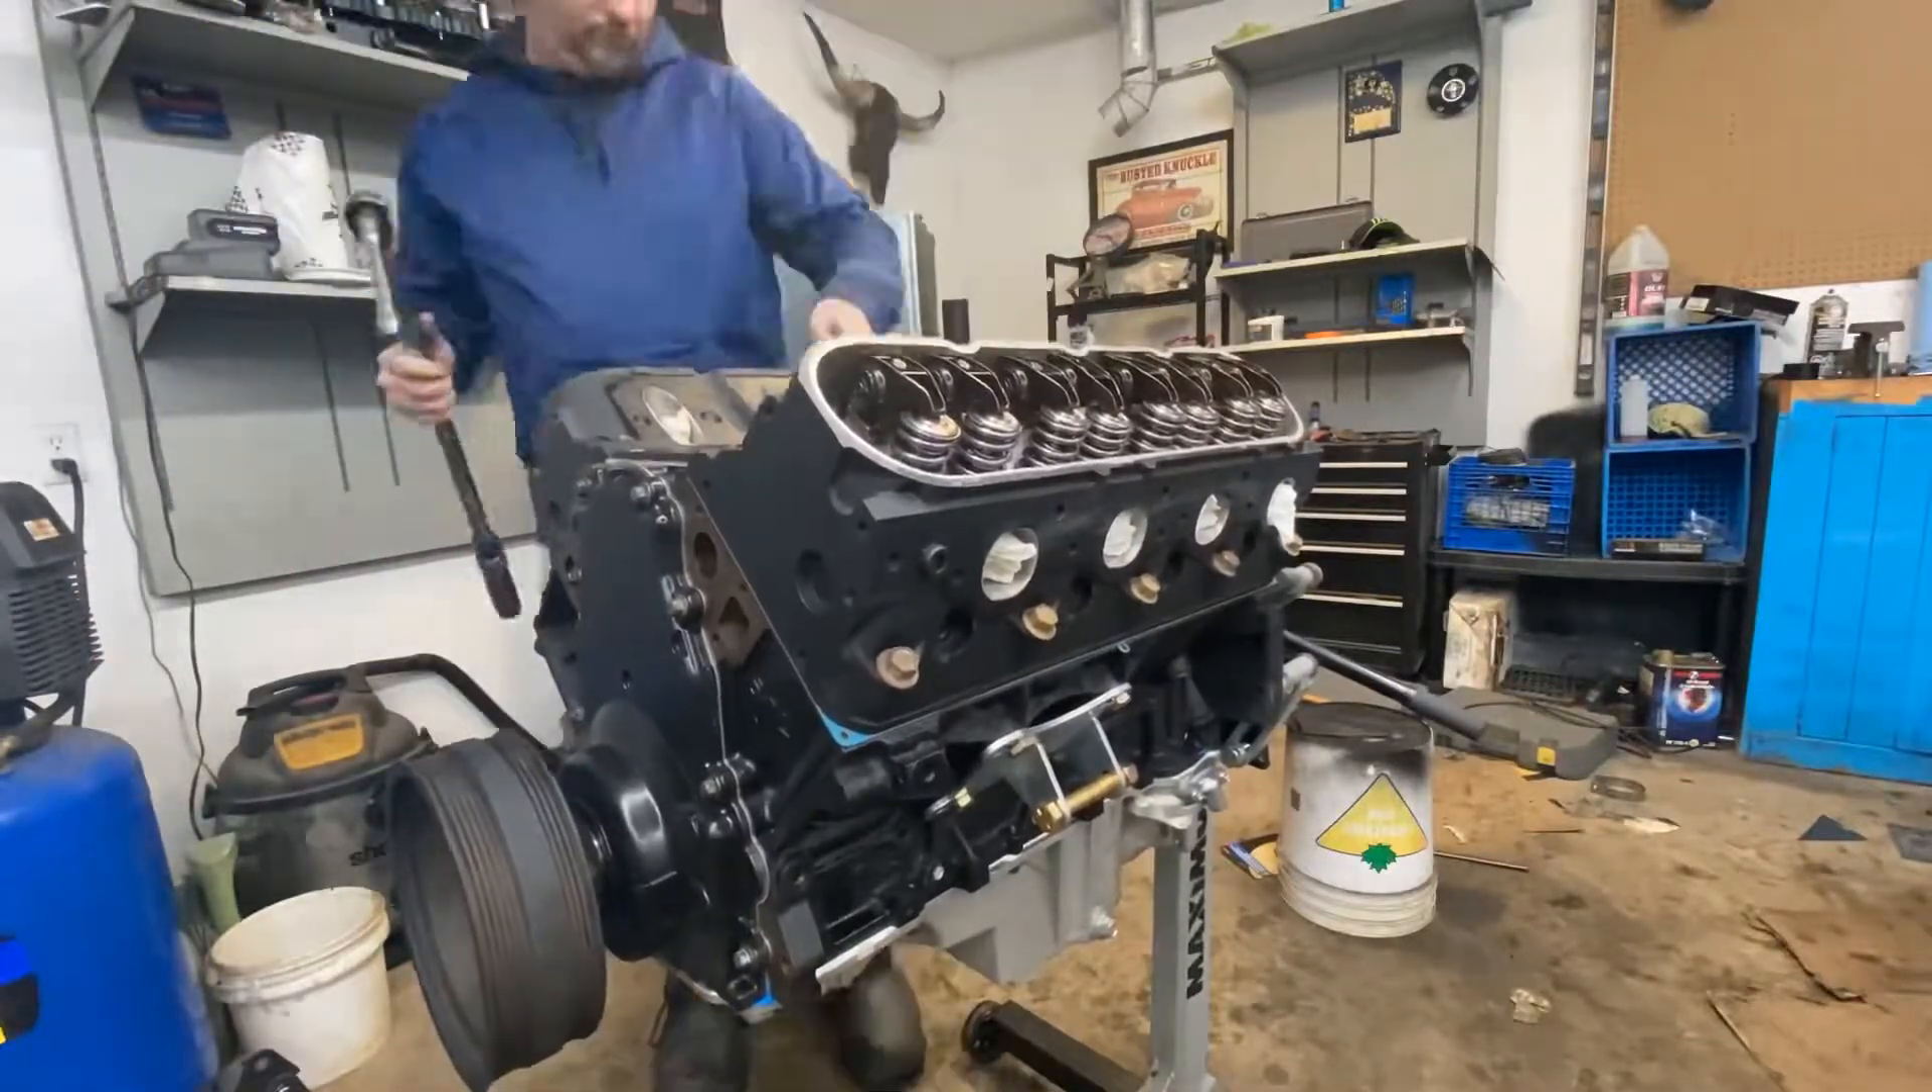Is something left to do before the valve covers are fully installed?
Yes.